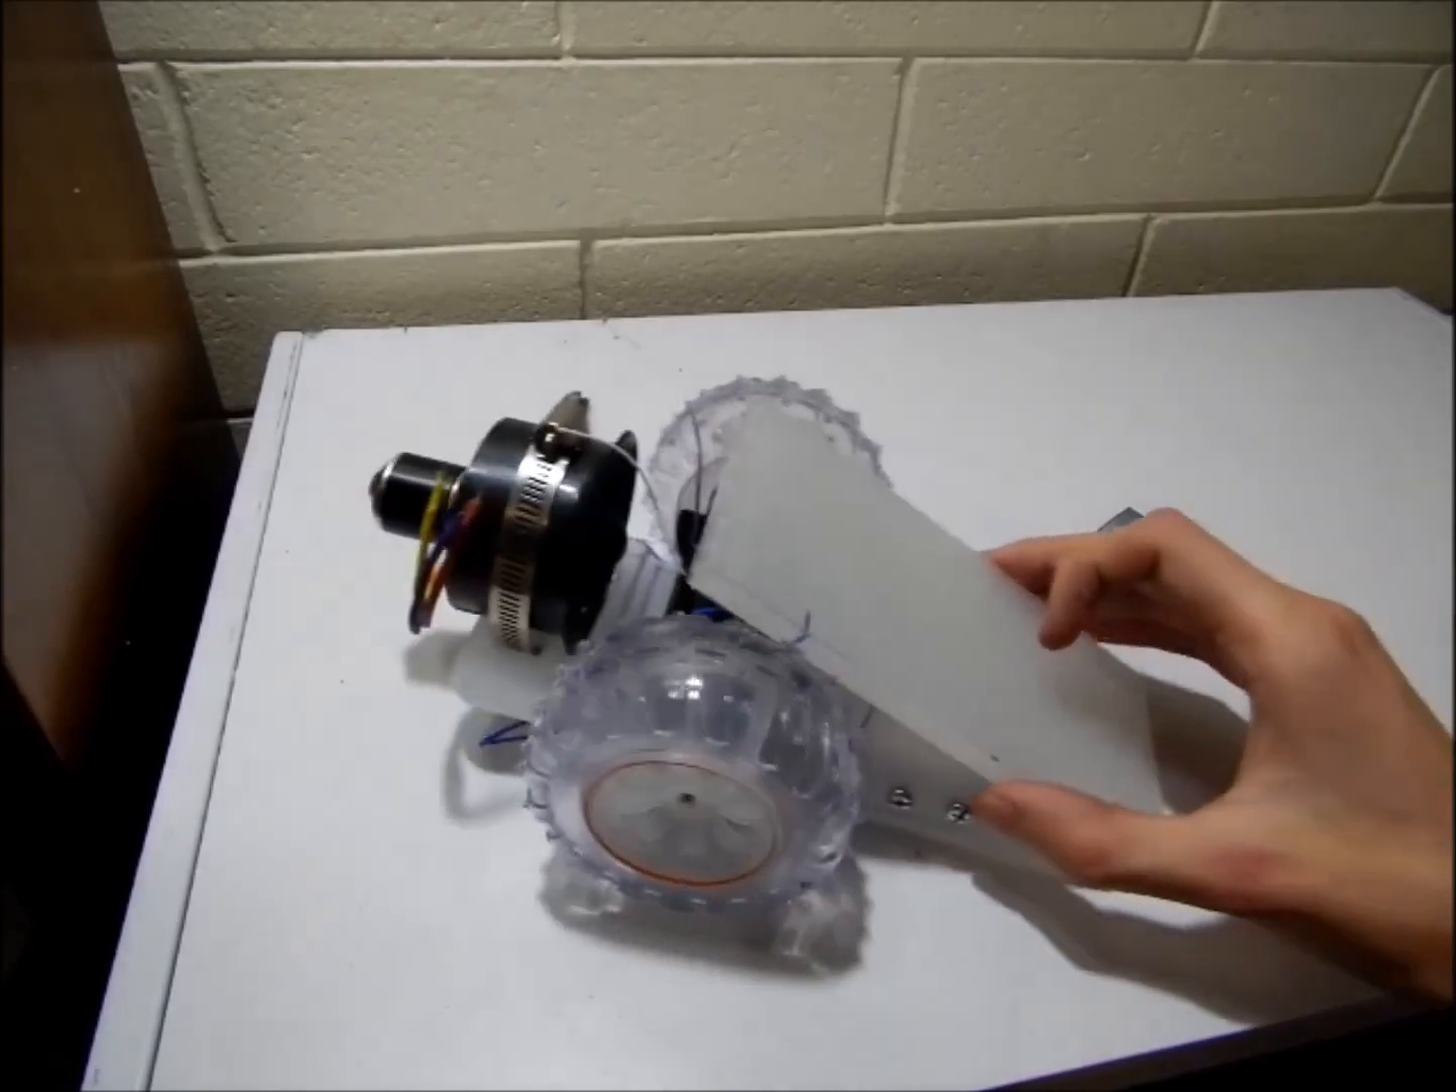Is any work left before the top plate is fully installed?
Yes.